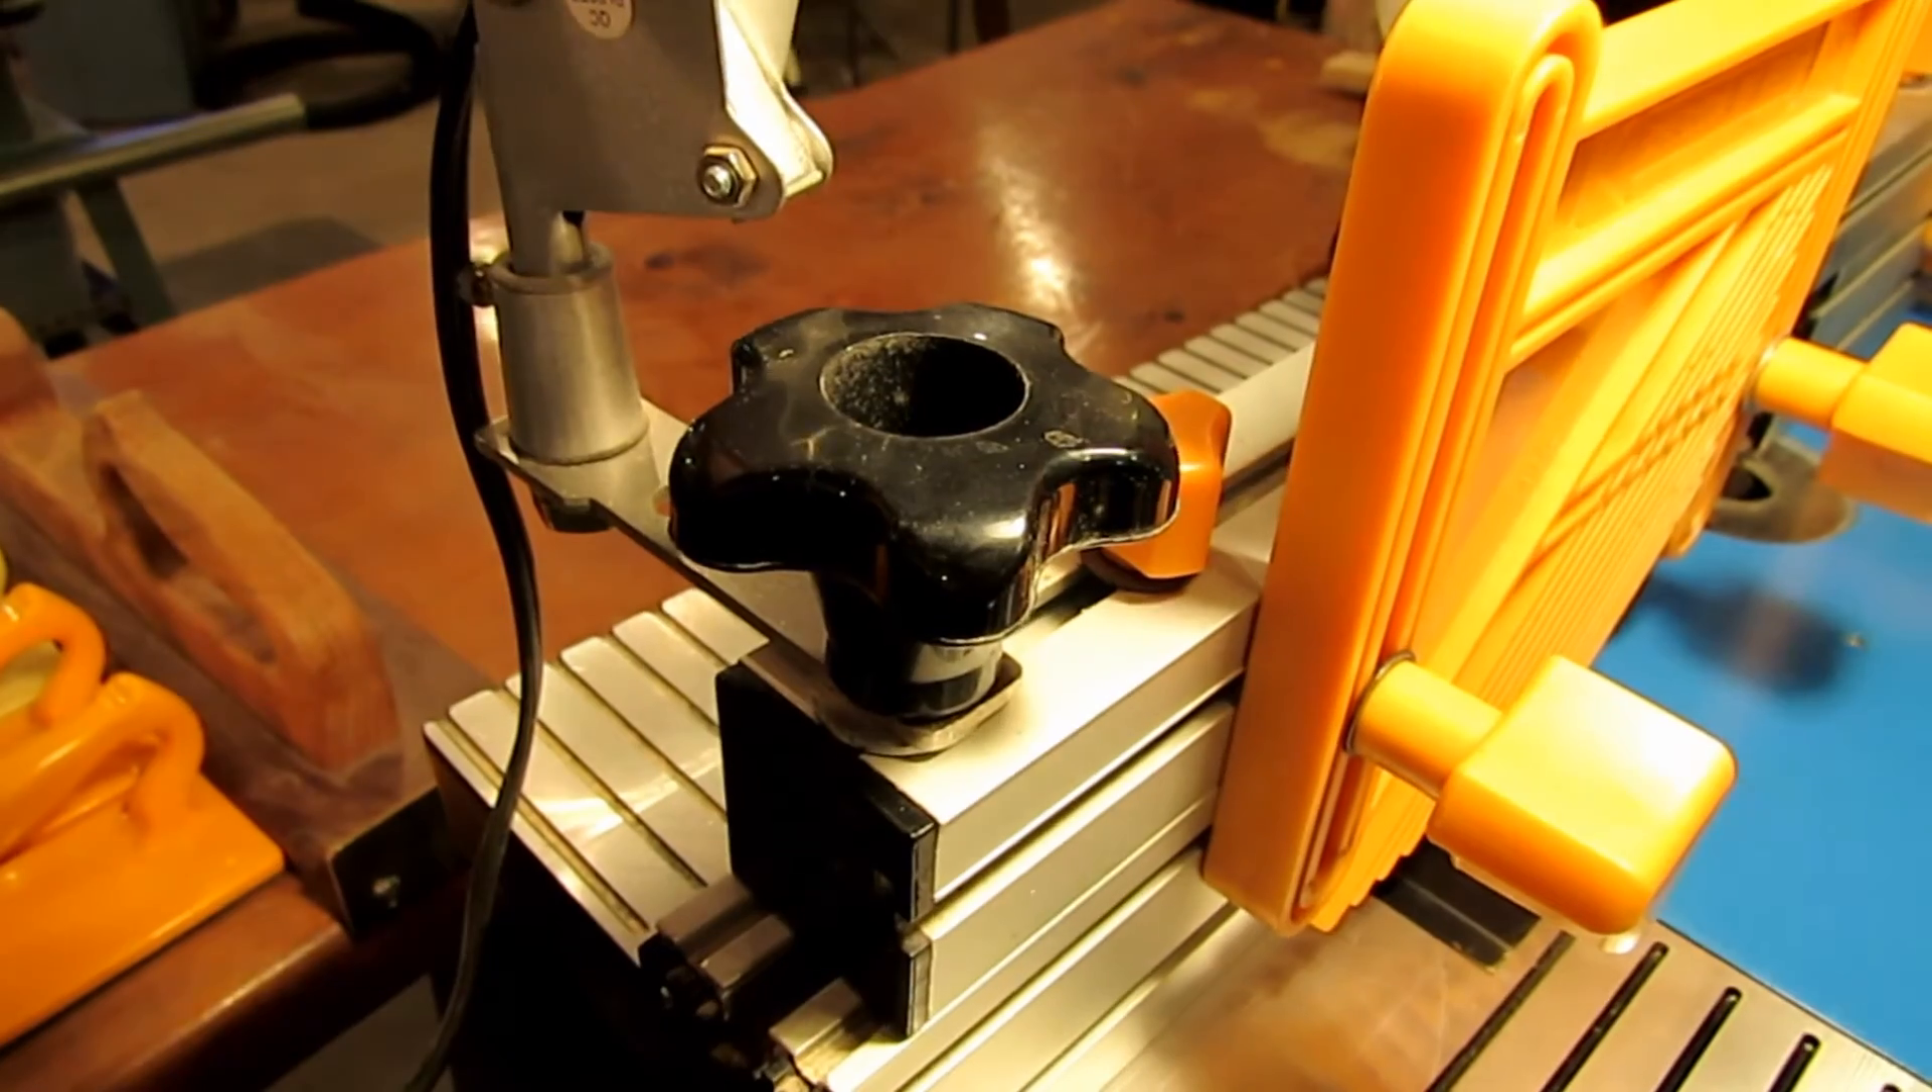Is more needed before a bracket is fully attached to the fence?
No.